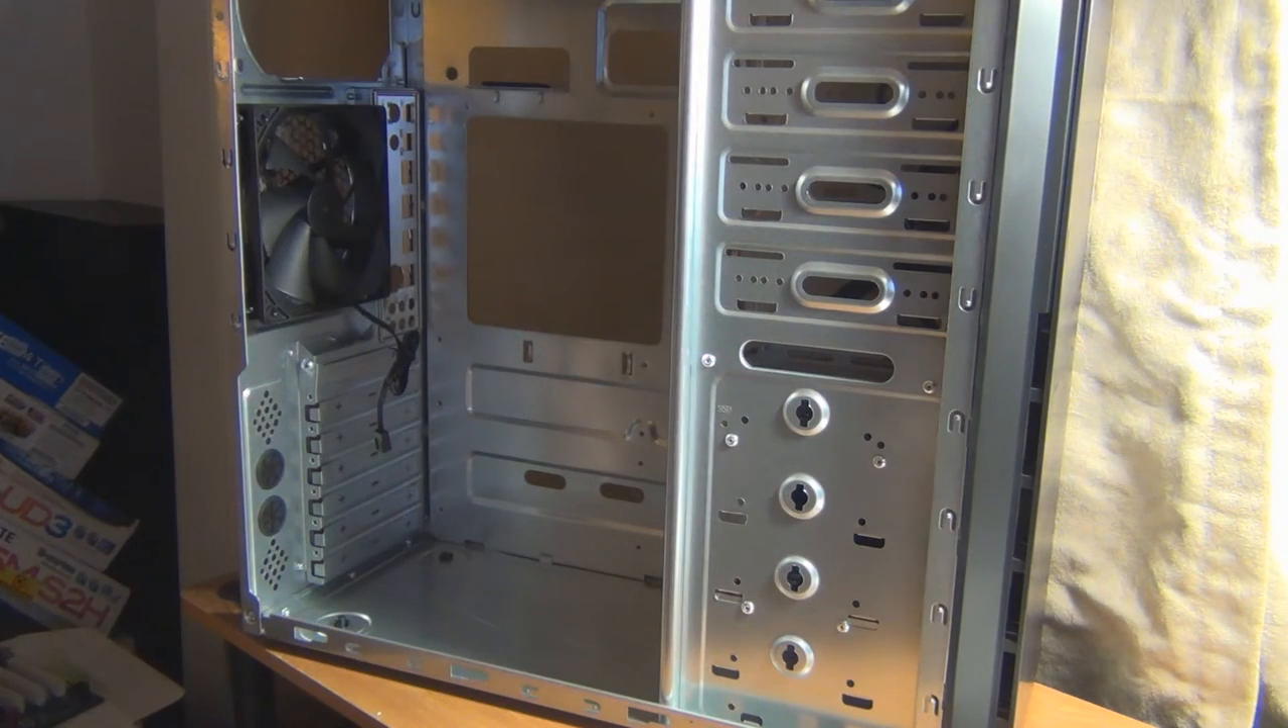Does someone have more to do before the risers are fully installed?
Yes.